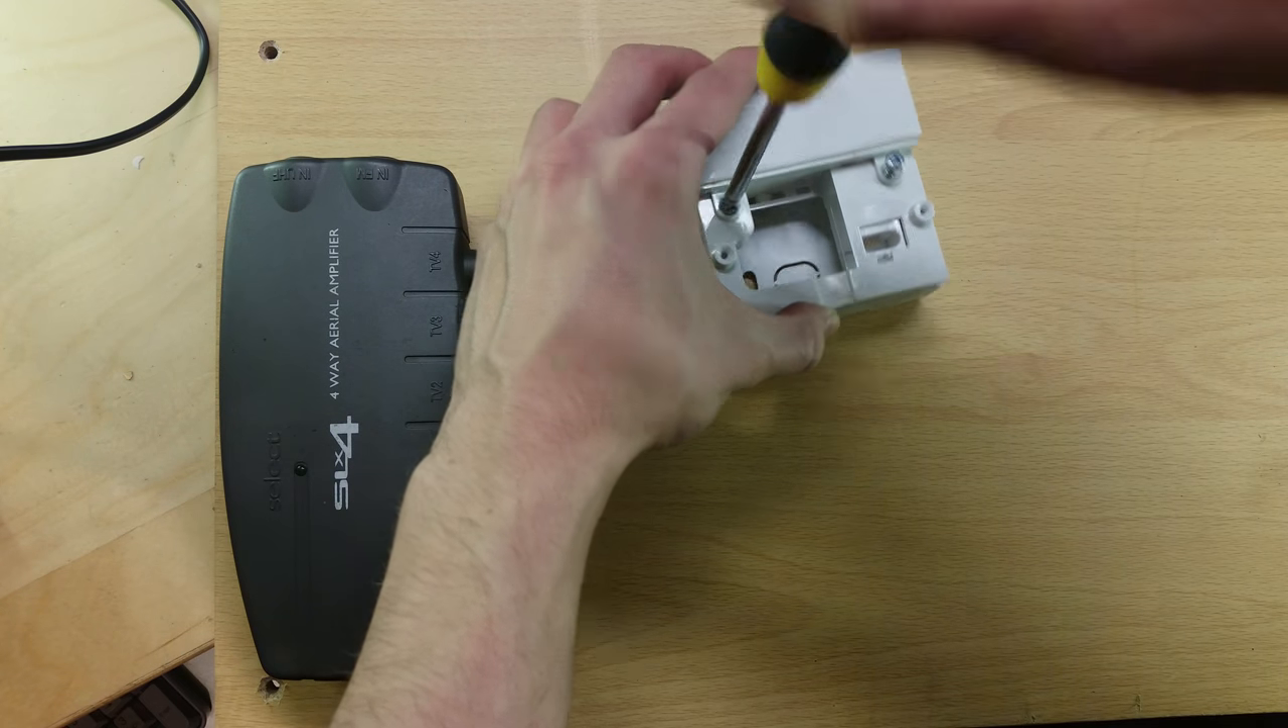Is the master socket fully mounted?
No.